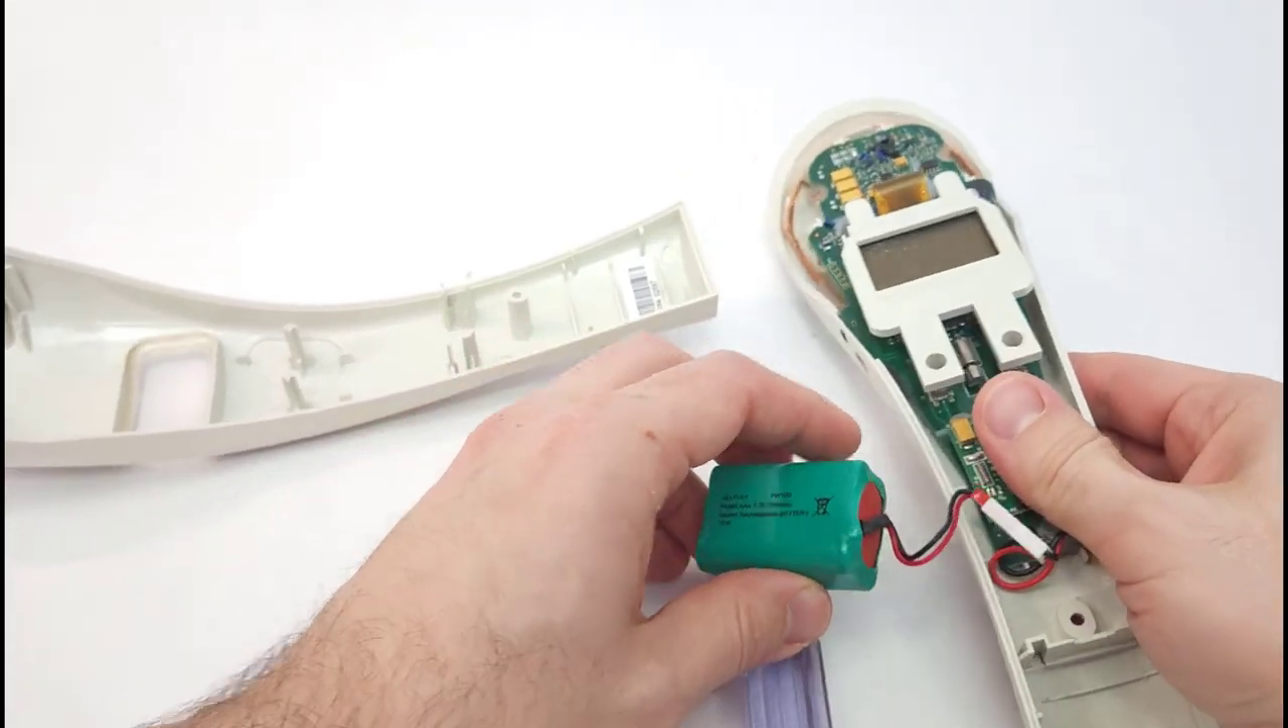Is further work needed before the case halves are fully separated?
No.